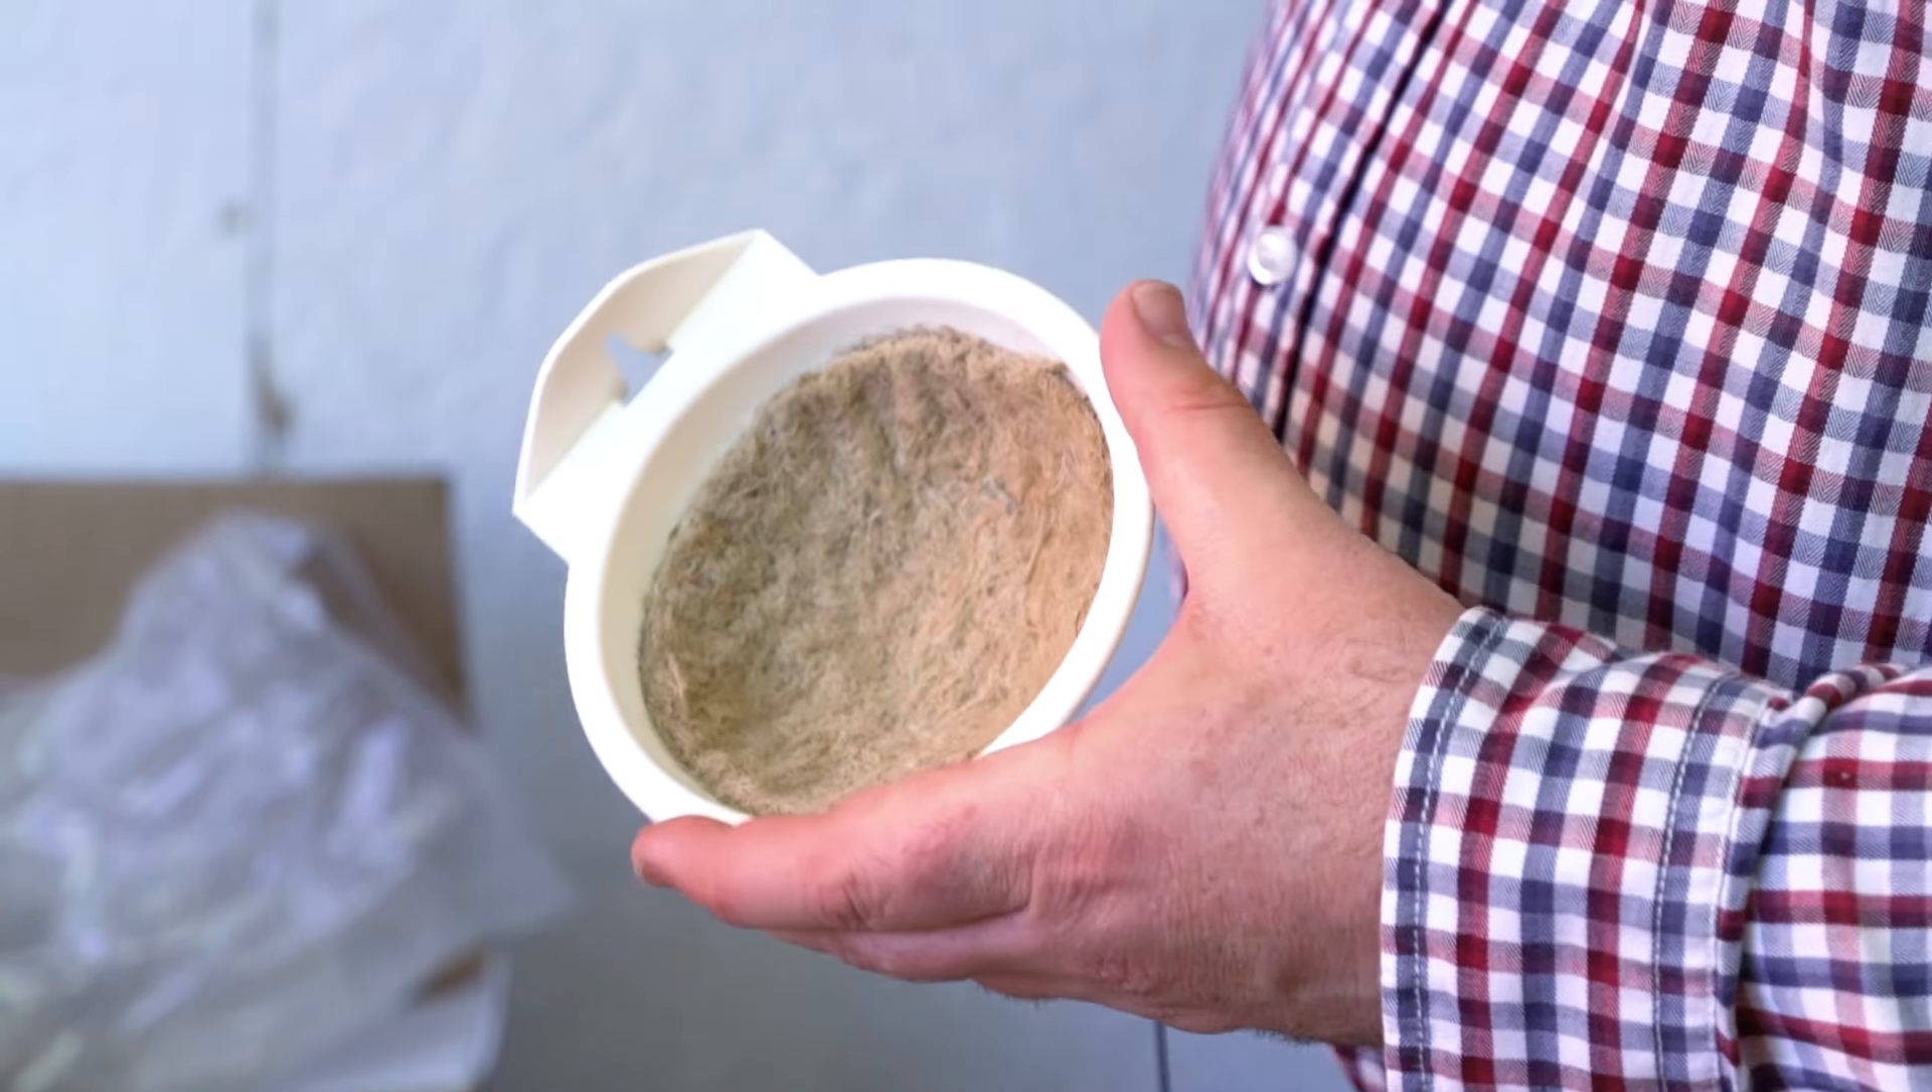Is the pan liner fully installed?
Yes.